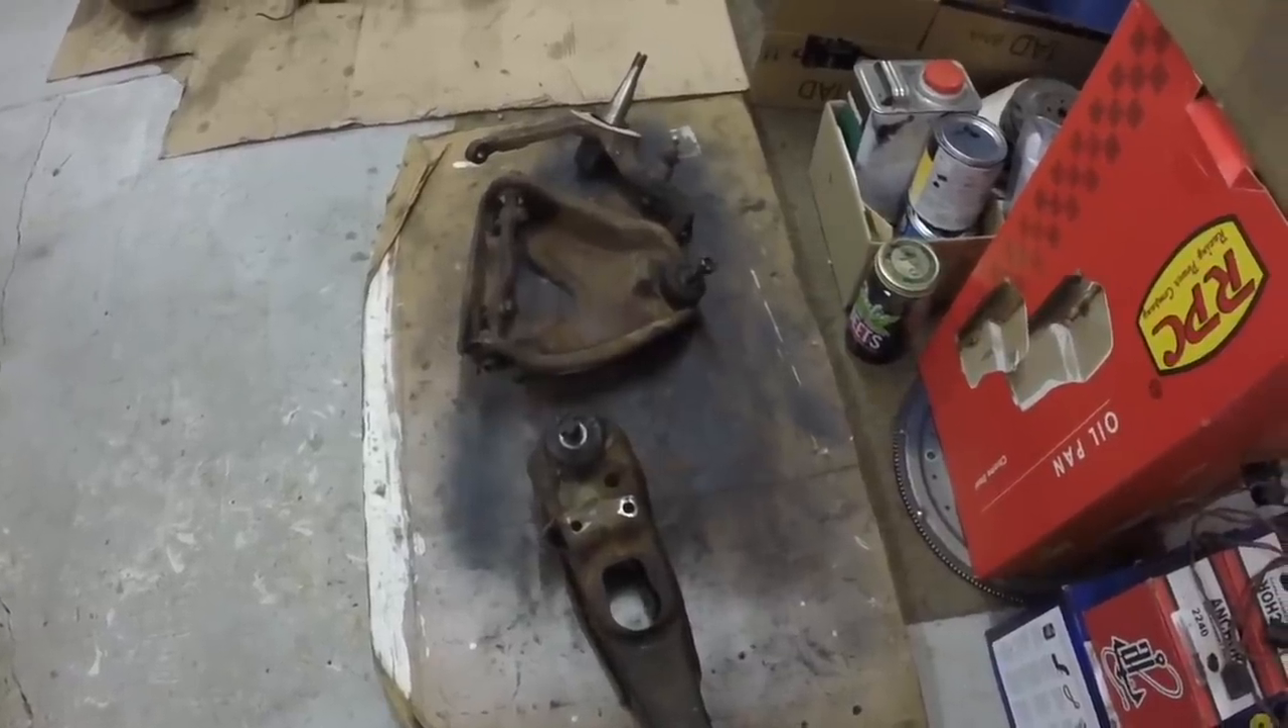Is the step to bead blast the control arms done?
No.